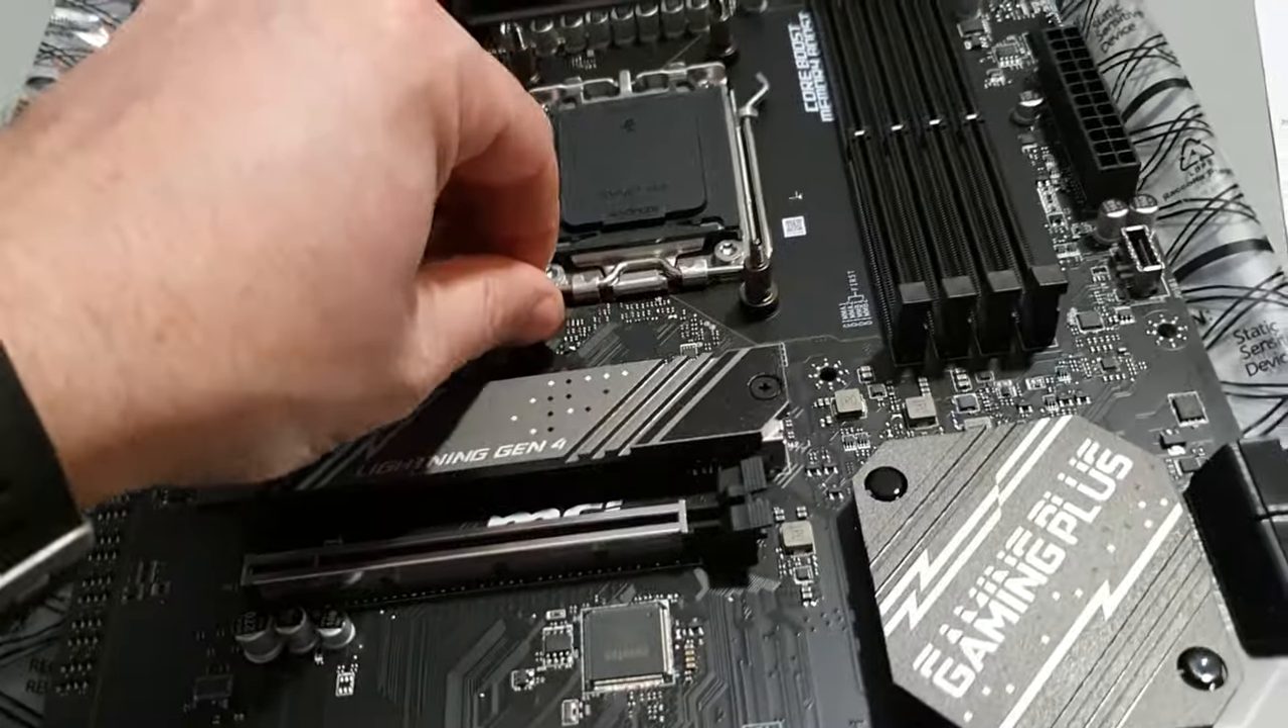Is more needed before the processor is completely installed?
Yes.